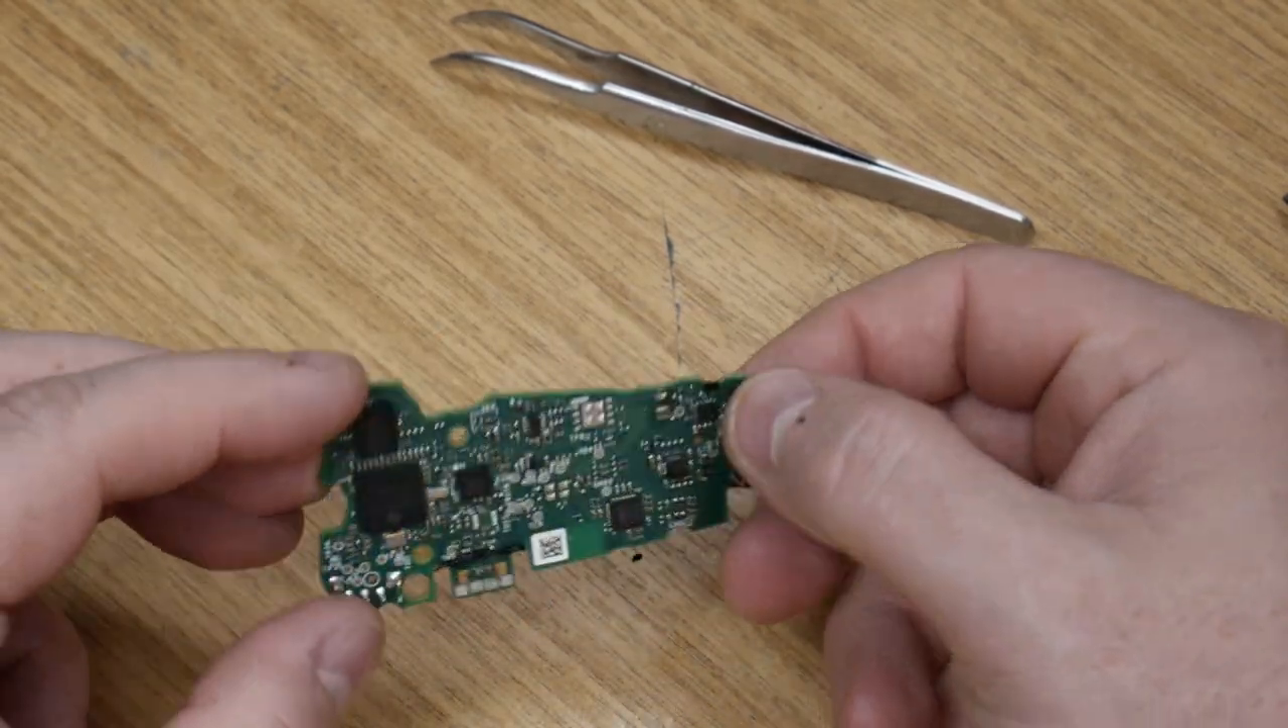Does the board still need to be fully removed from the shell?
No.